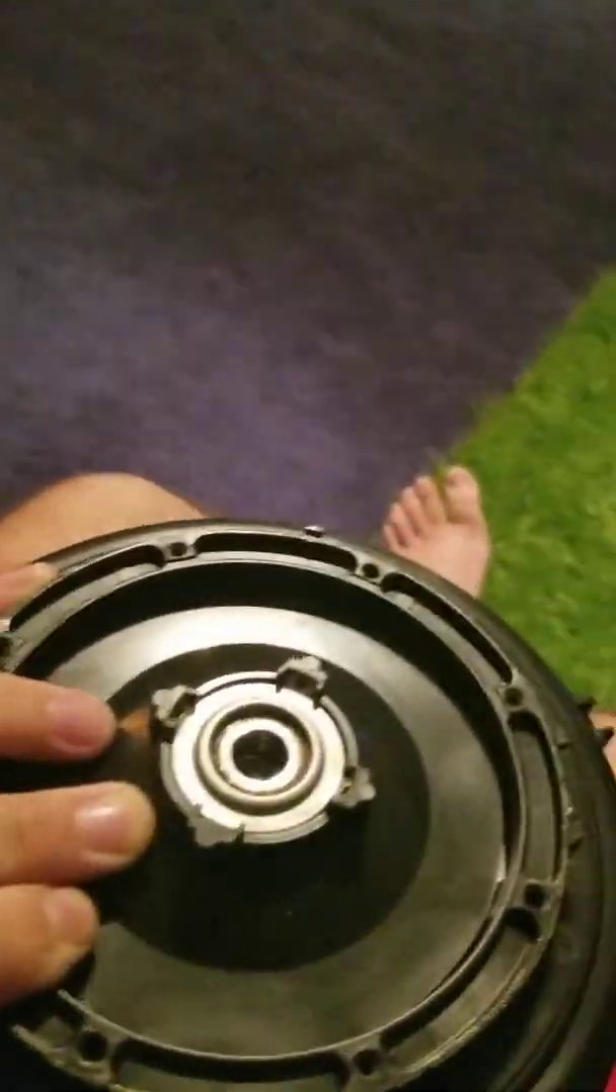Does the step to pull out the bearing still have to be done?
Yes.